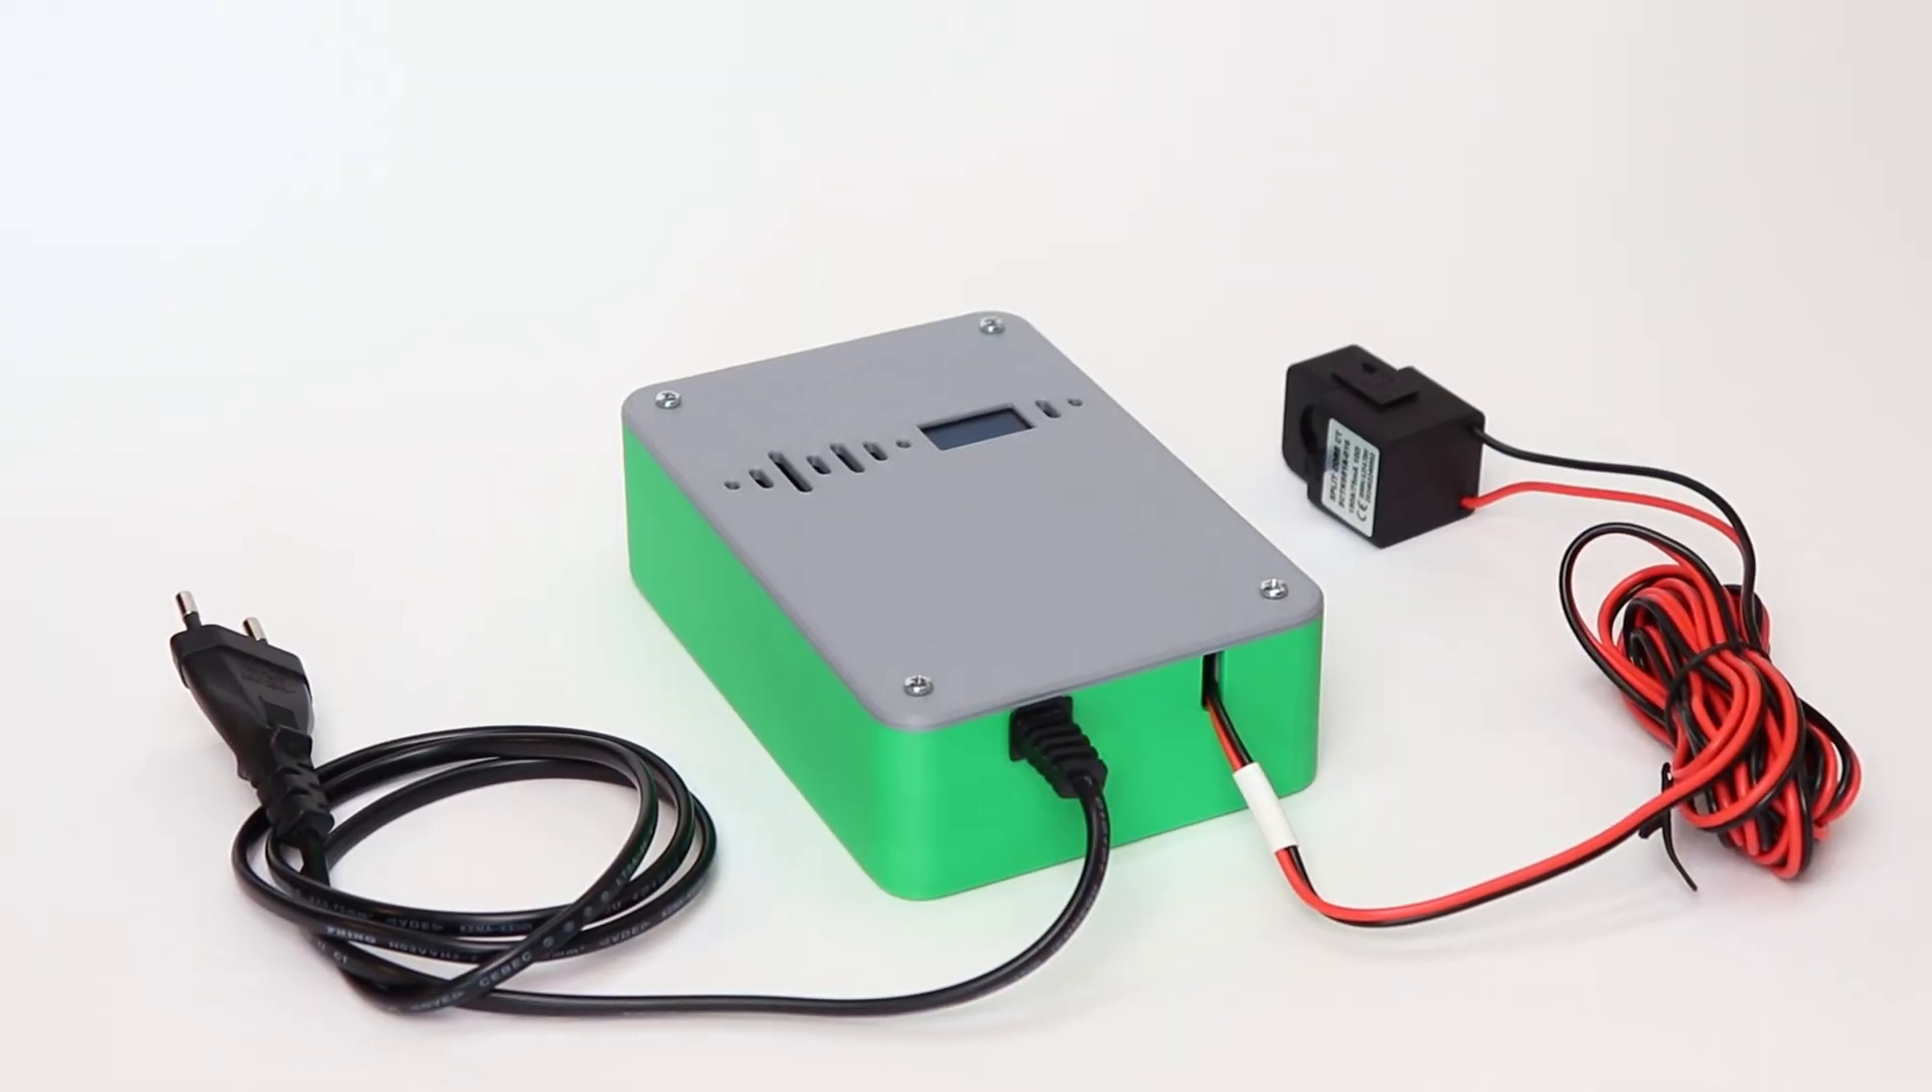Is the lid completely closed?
Yes.